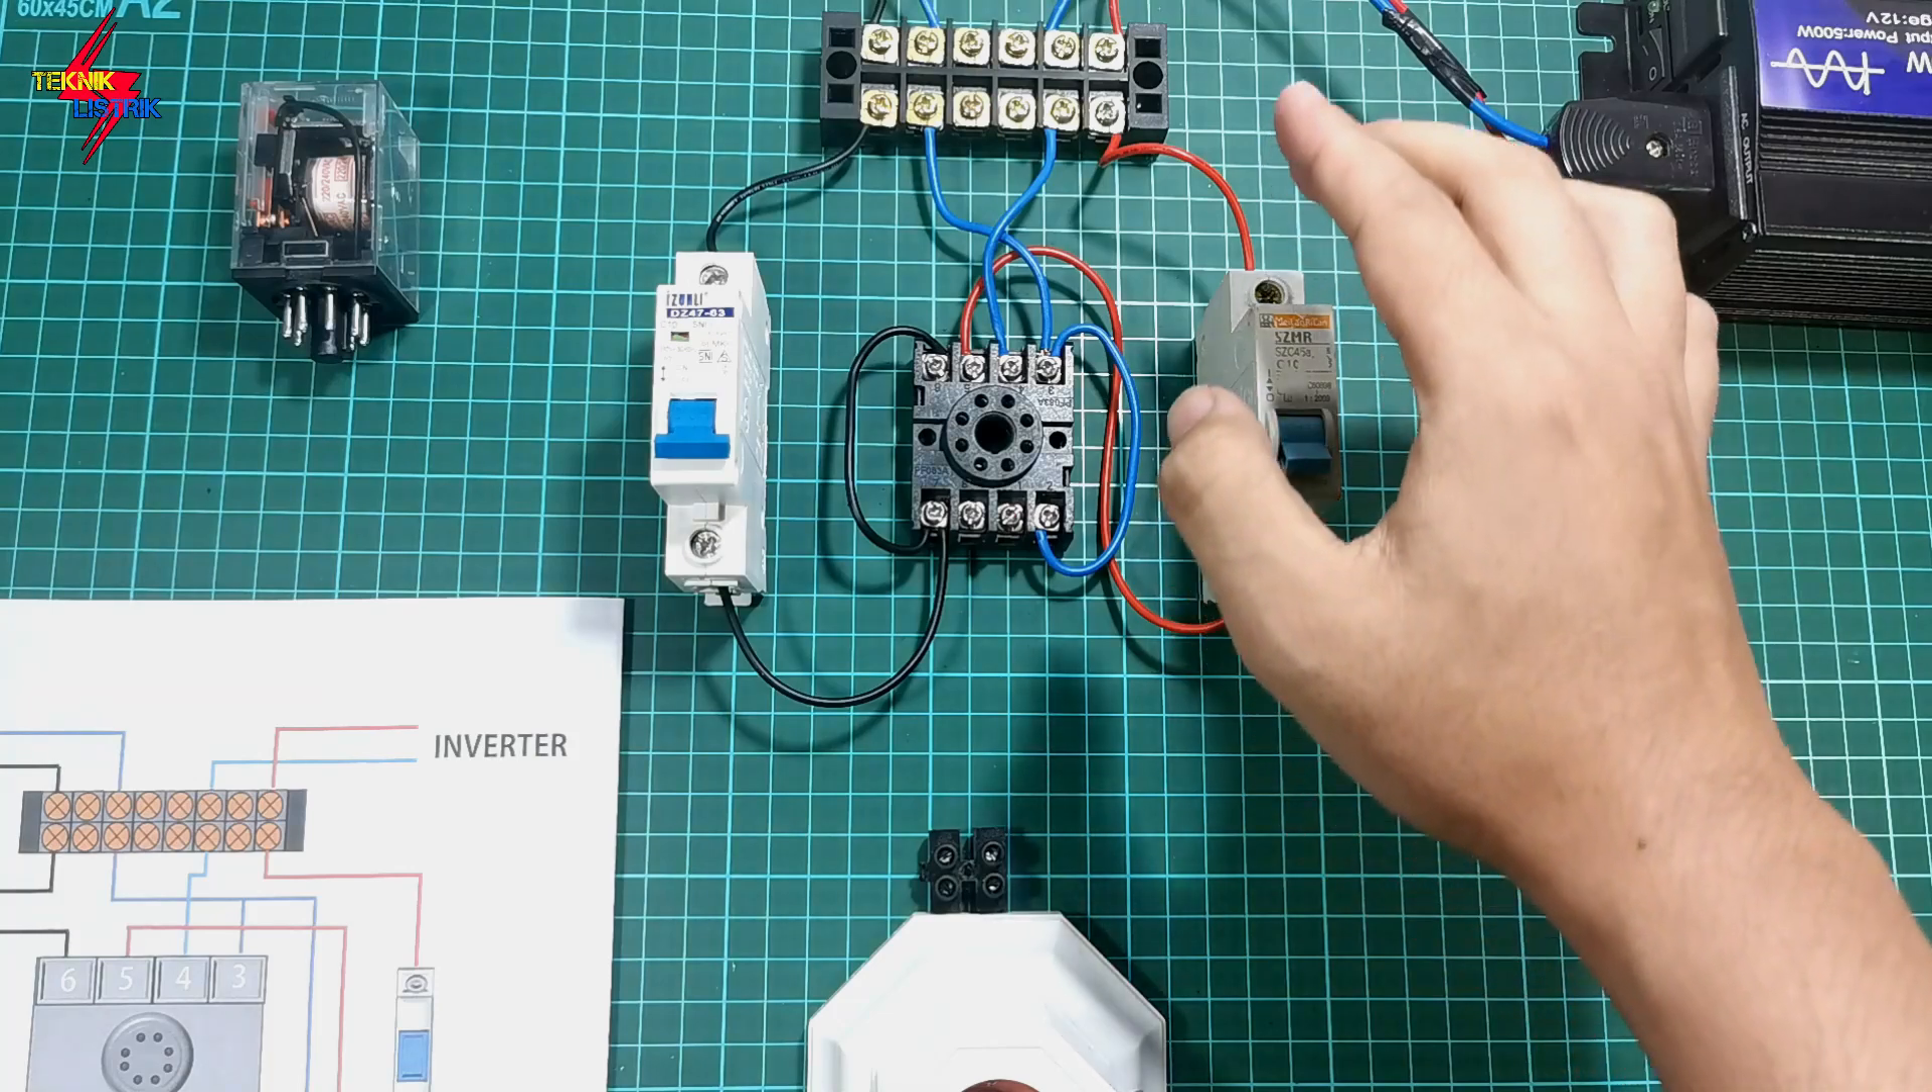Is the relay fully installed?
No.